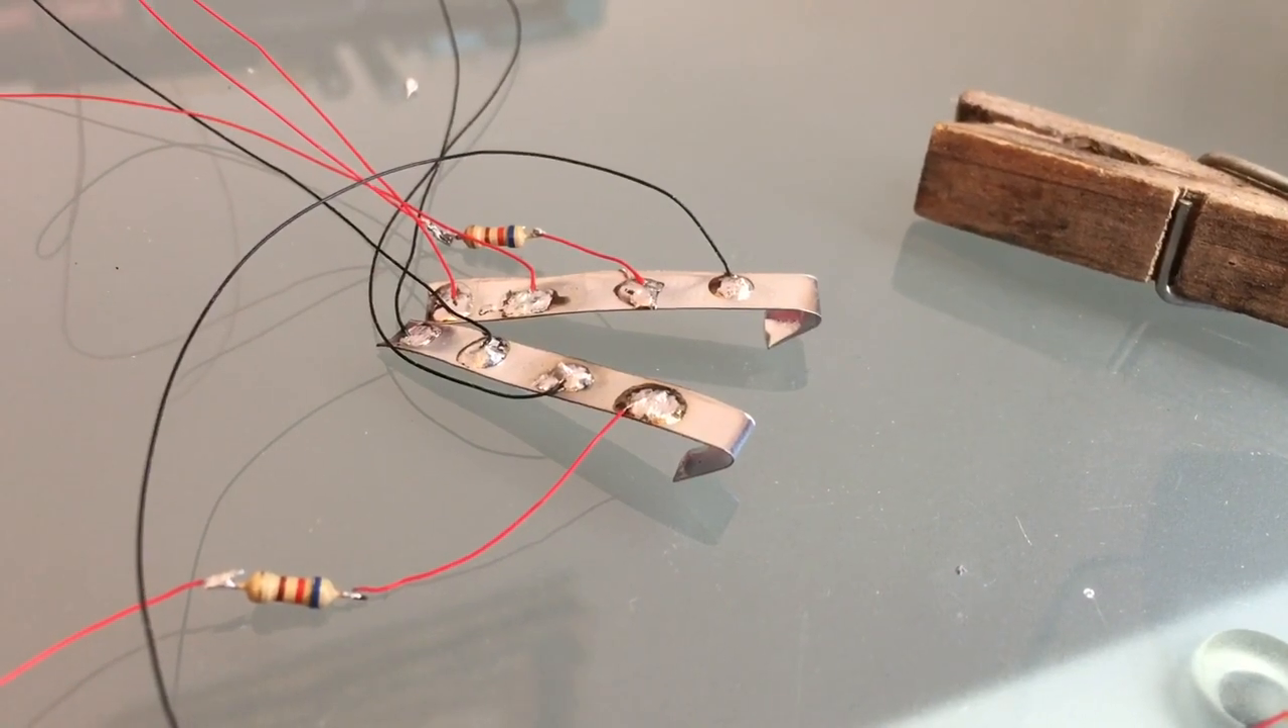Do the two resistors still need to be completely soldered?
No.